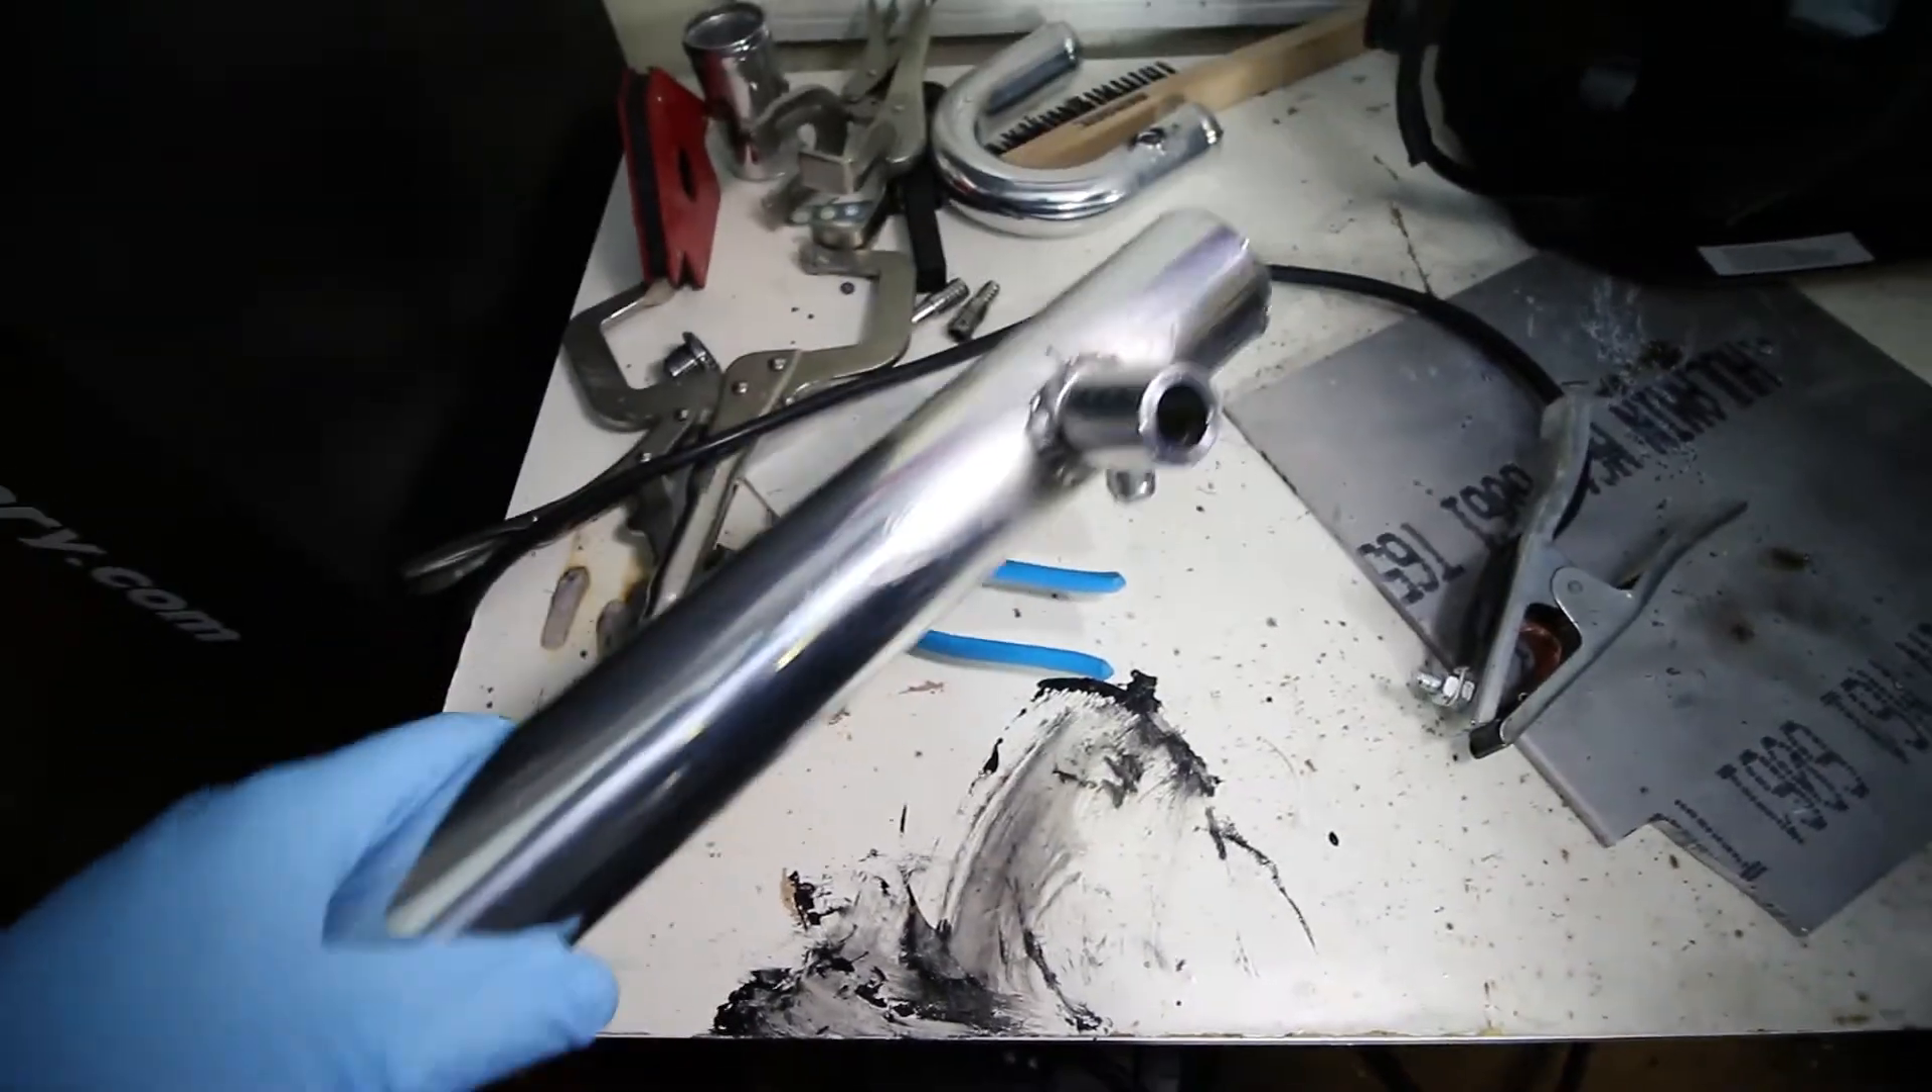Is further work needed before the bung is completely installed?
No.